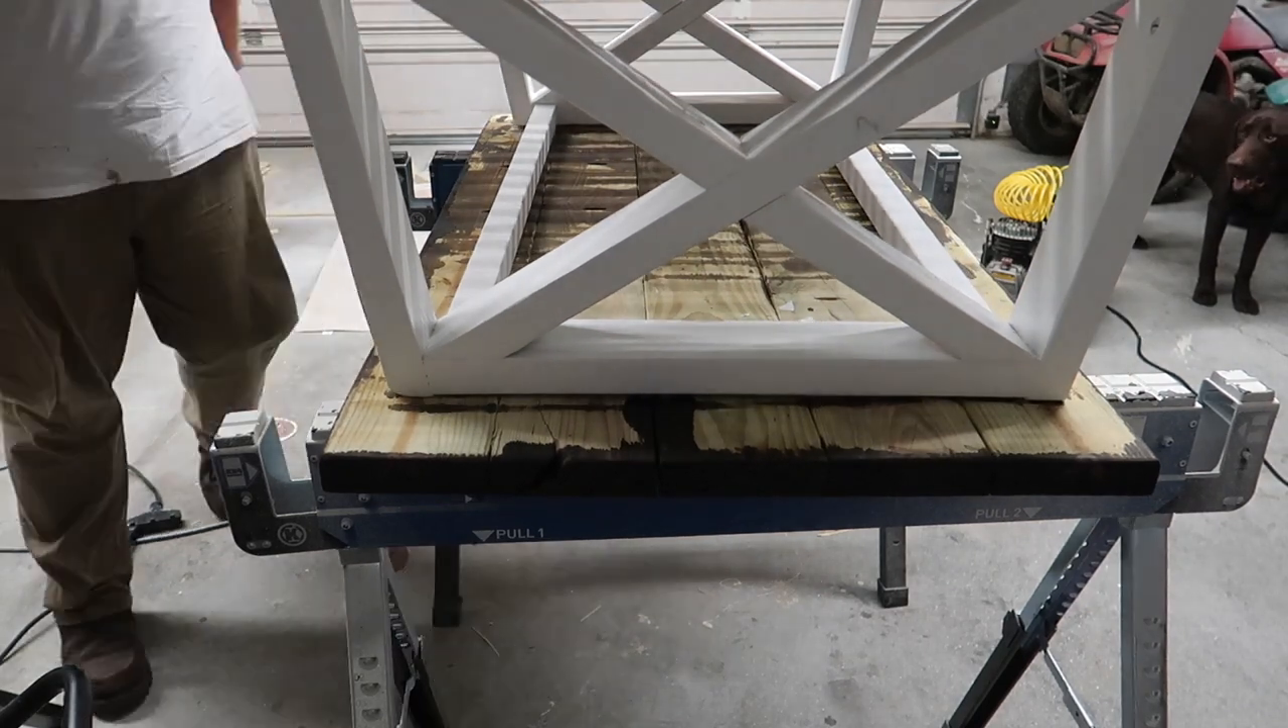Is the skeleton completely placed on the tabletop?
Yes.